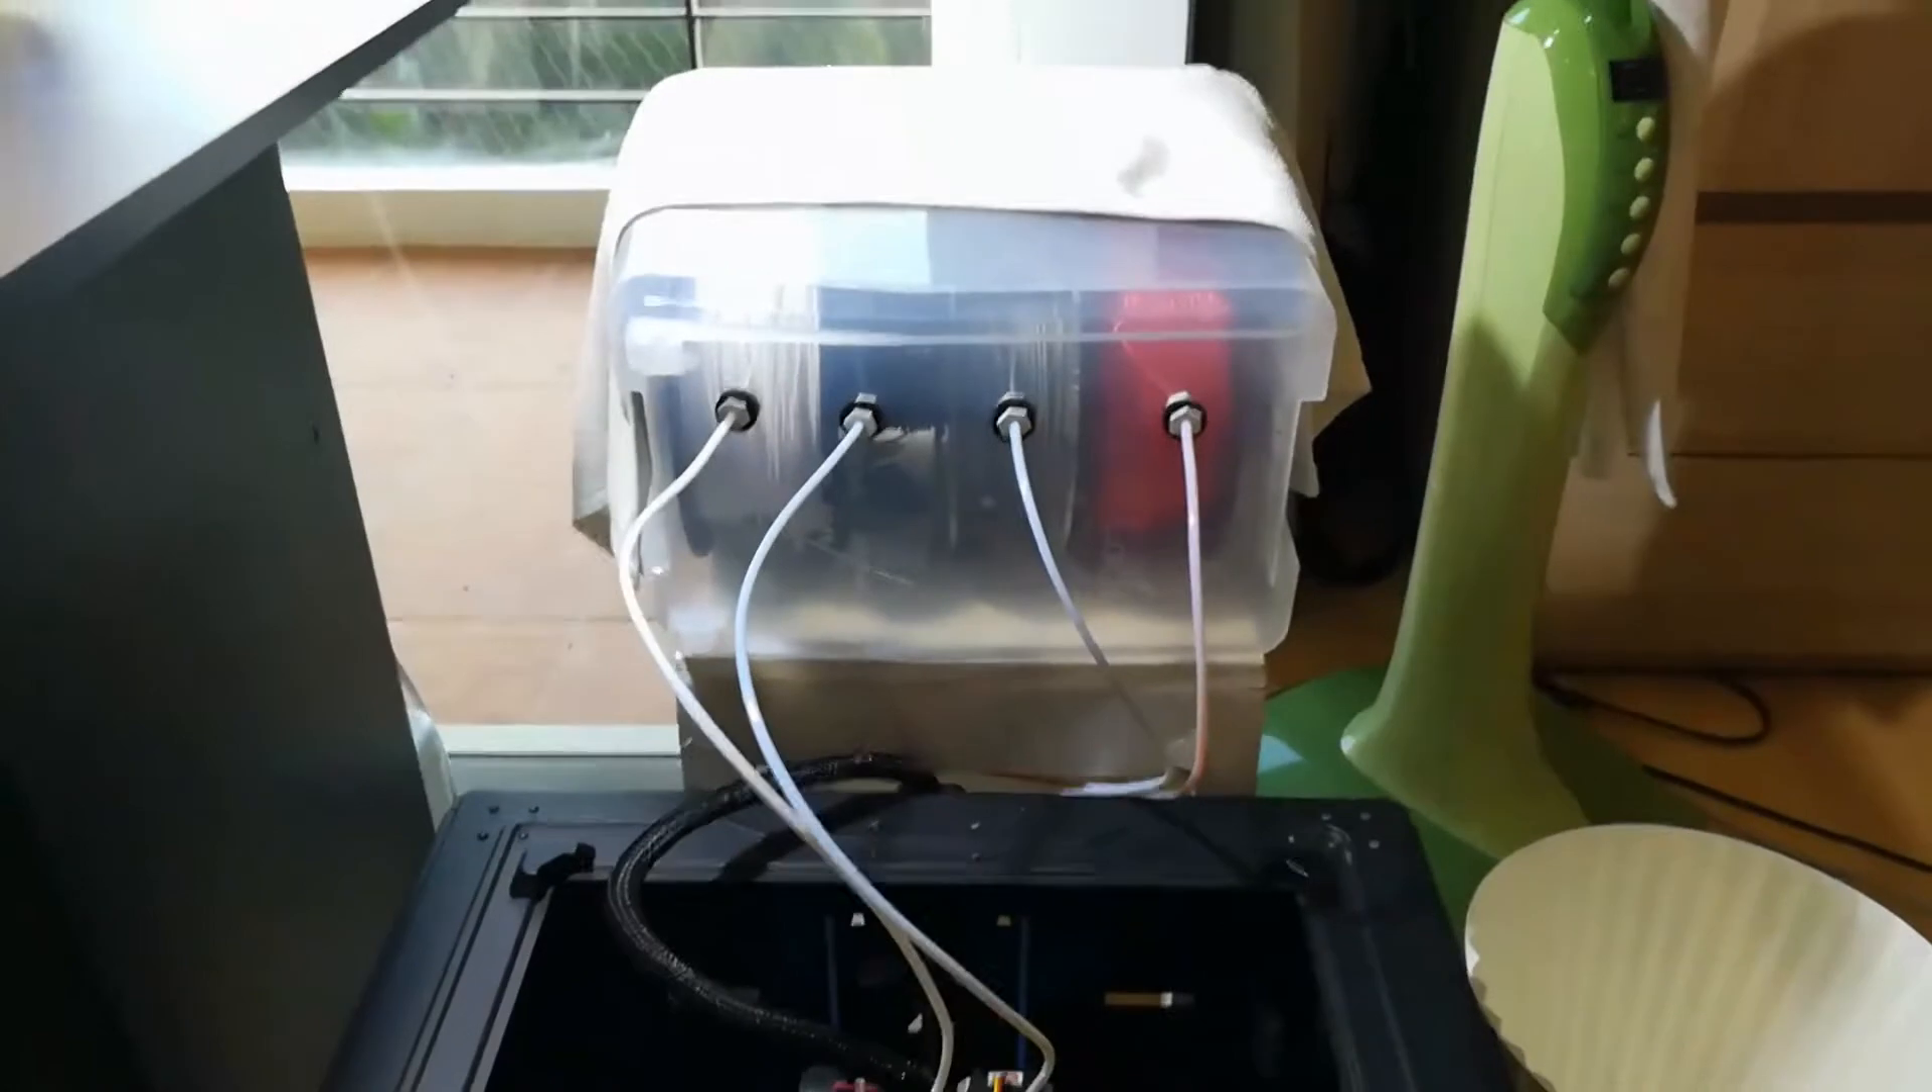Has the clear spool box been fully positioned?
Yes.